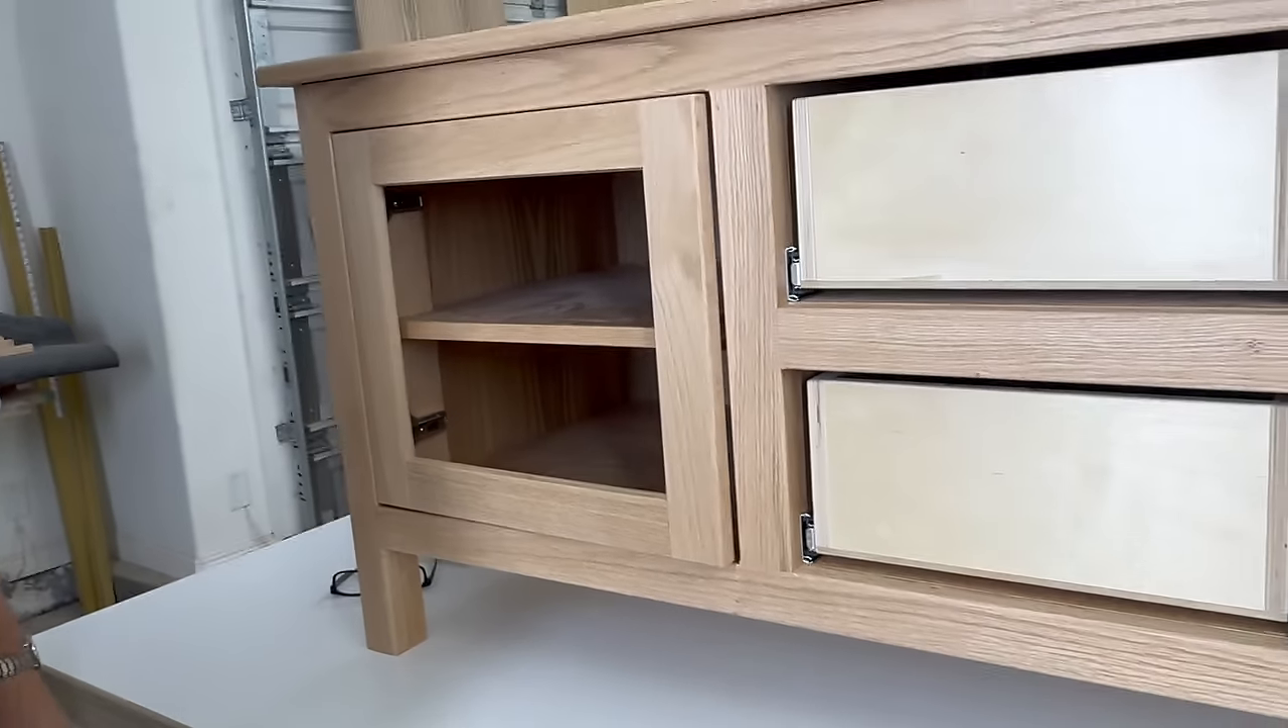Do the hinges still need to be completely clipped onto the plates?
No.